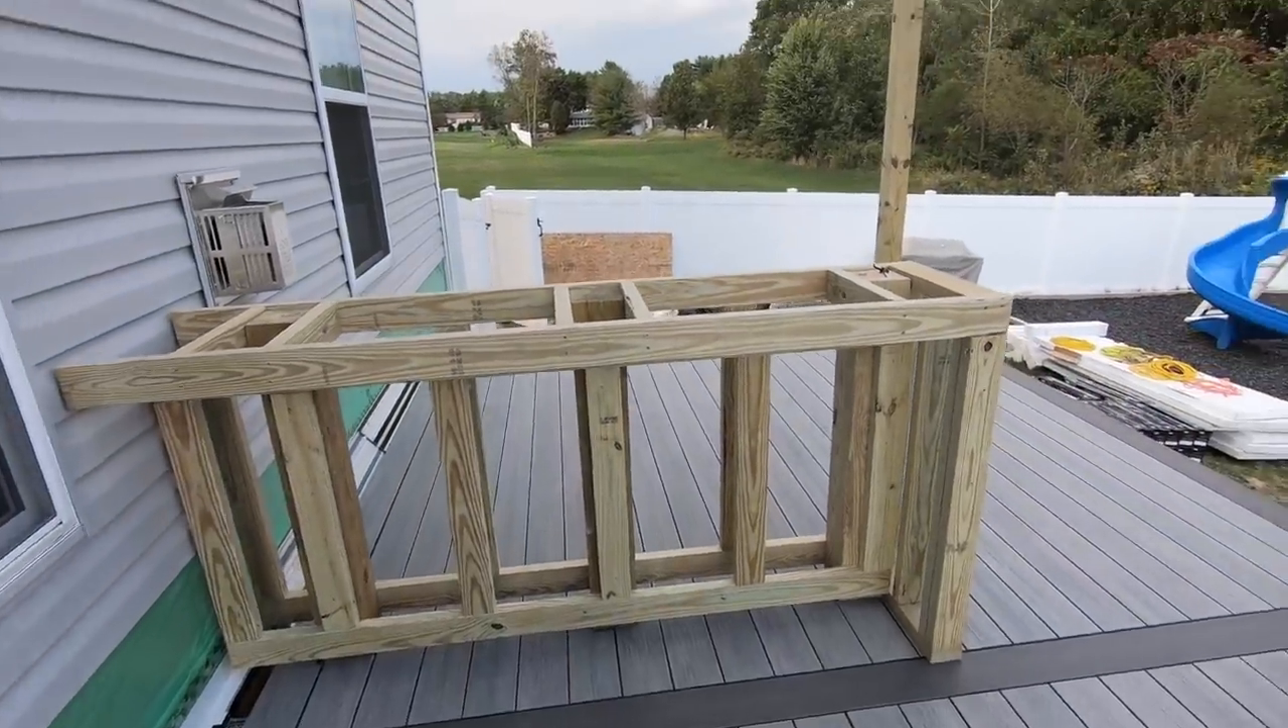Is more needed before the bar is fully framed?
No.